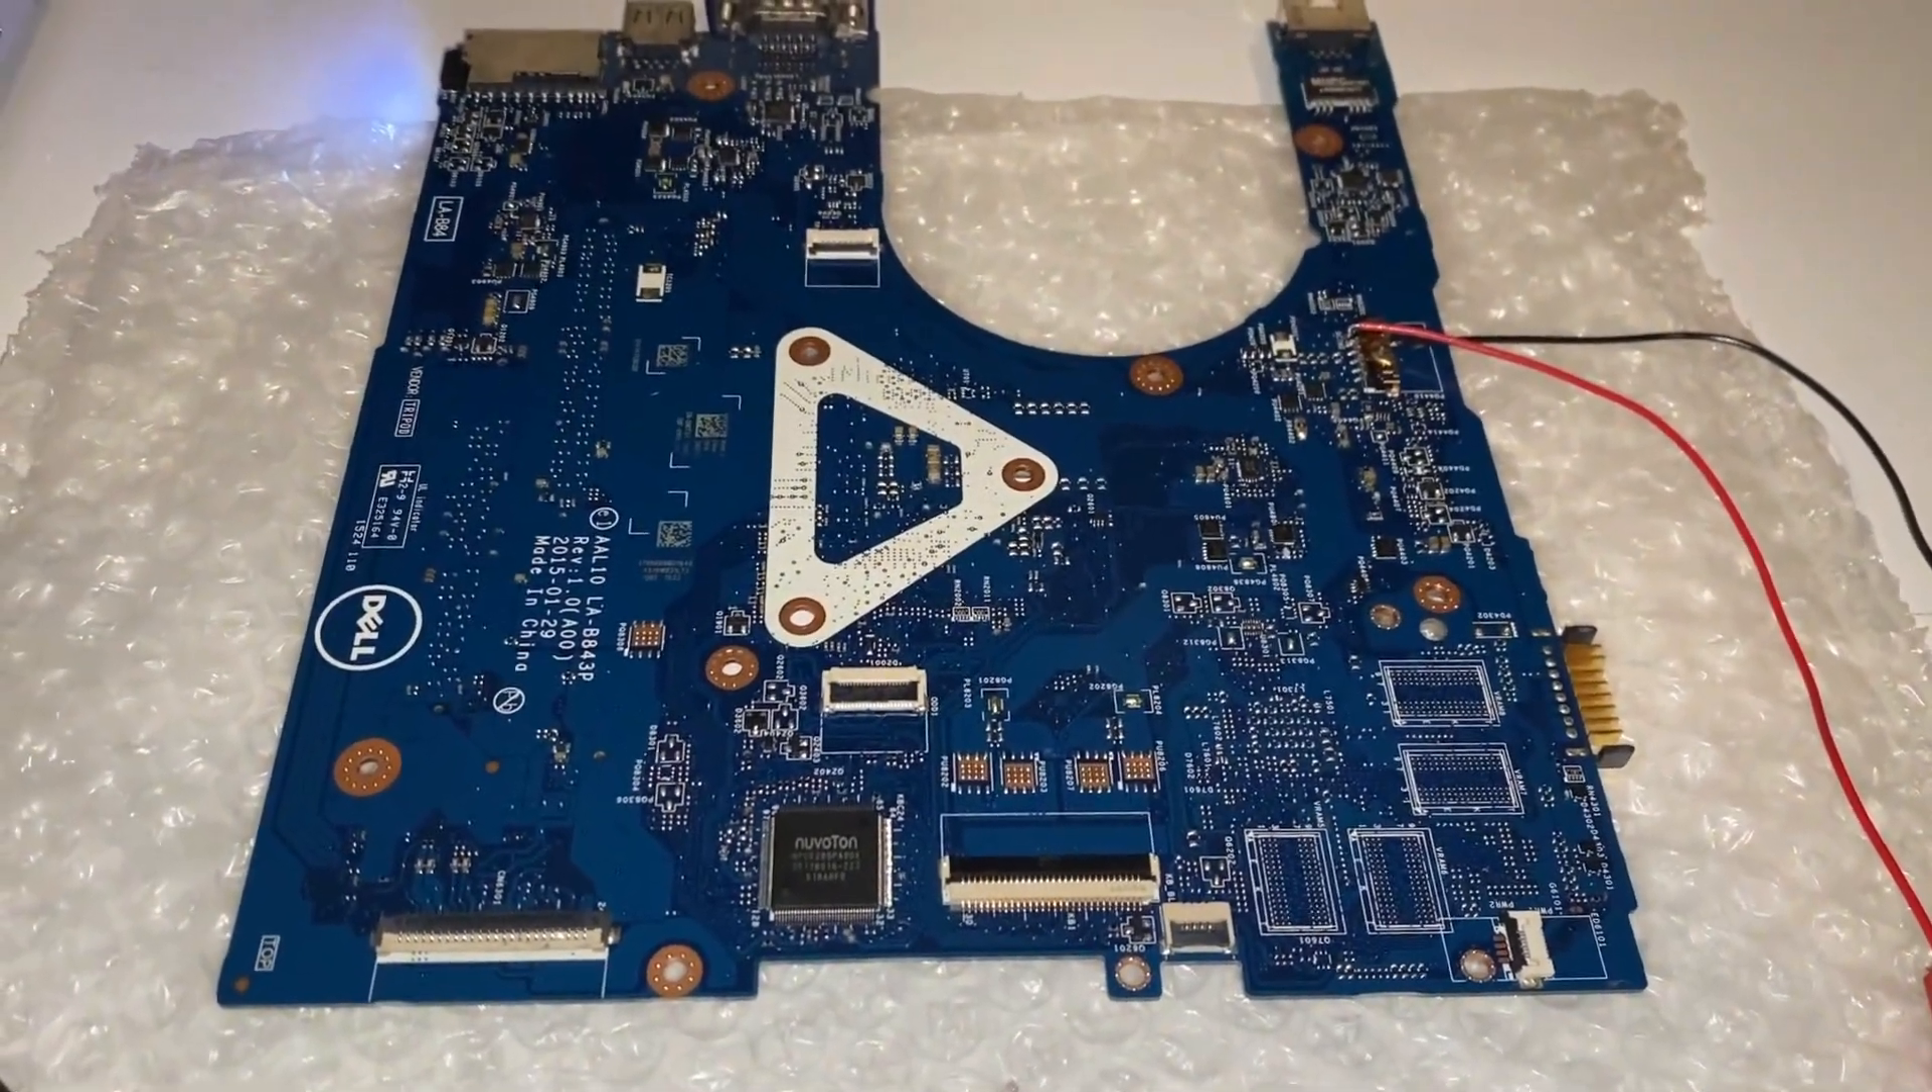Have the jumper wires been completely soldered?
Yes.